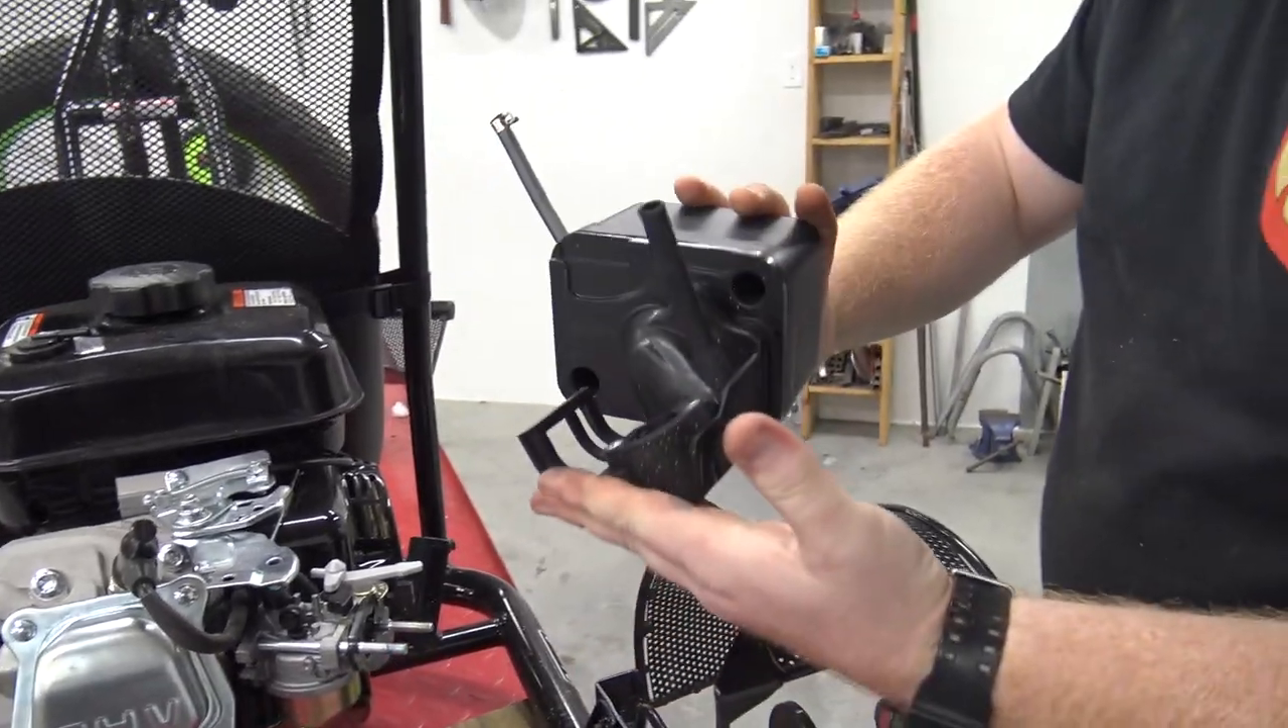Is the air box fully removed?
Yes.